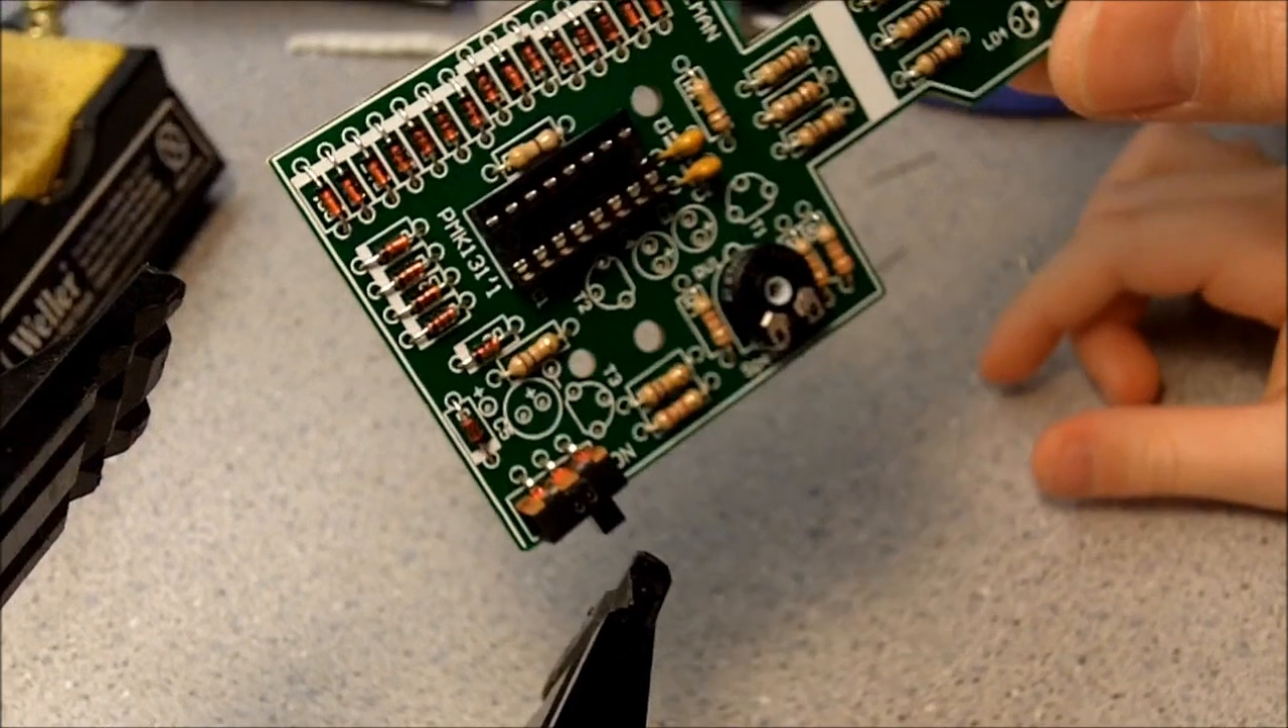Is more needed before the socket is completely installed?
No.